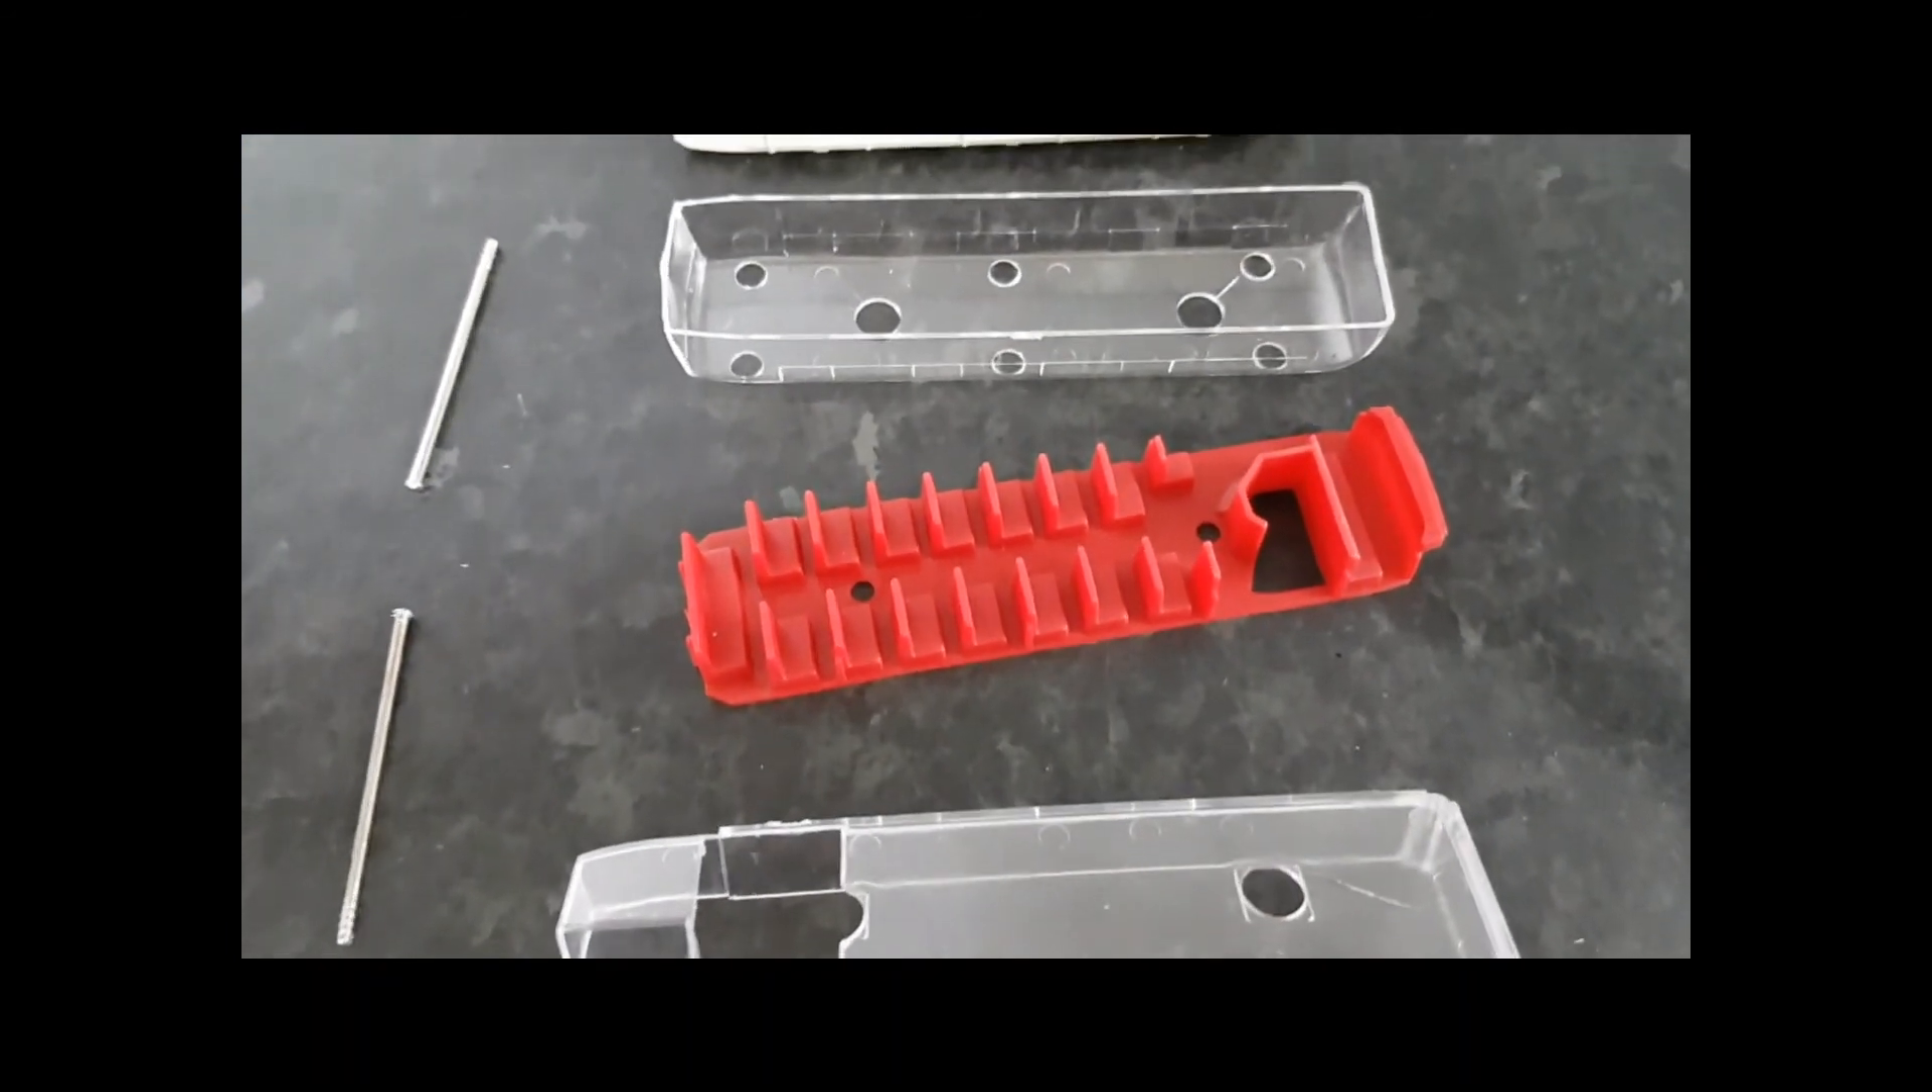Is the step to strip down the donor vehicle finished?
Yes.